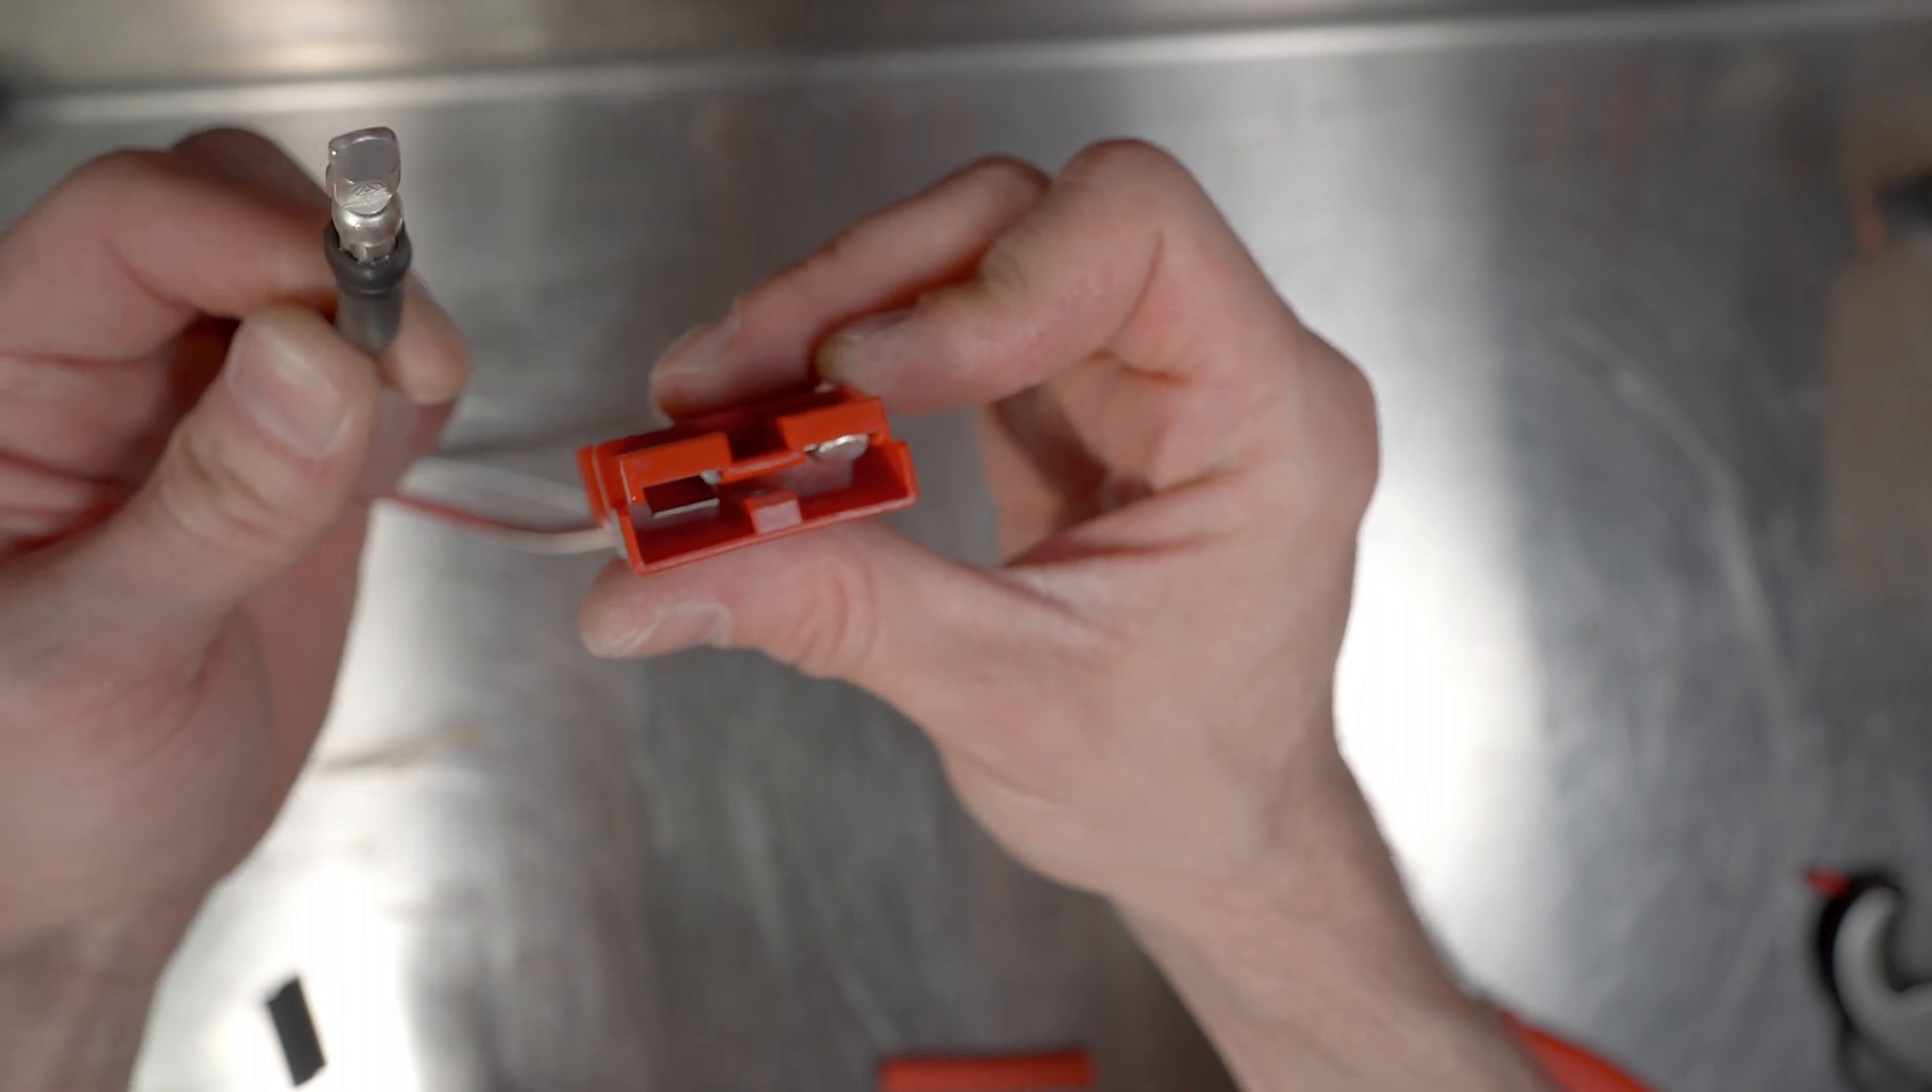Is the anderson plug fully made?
No.